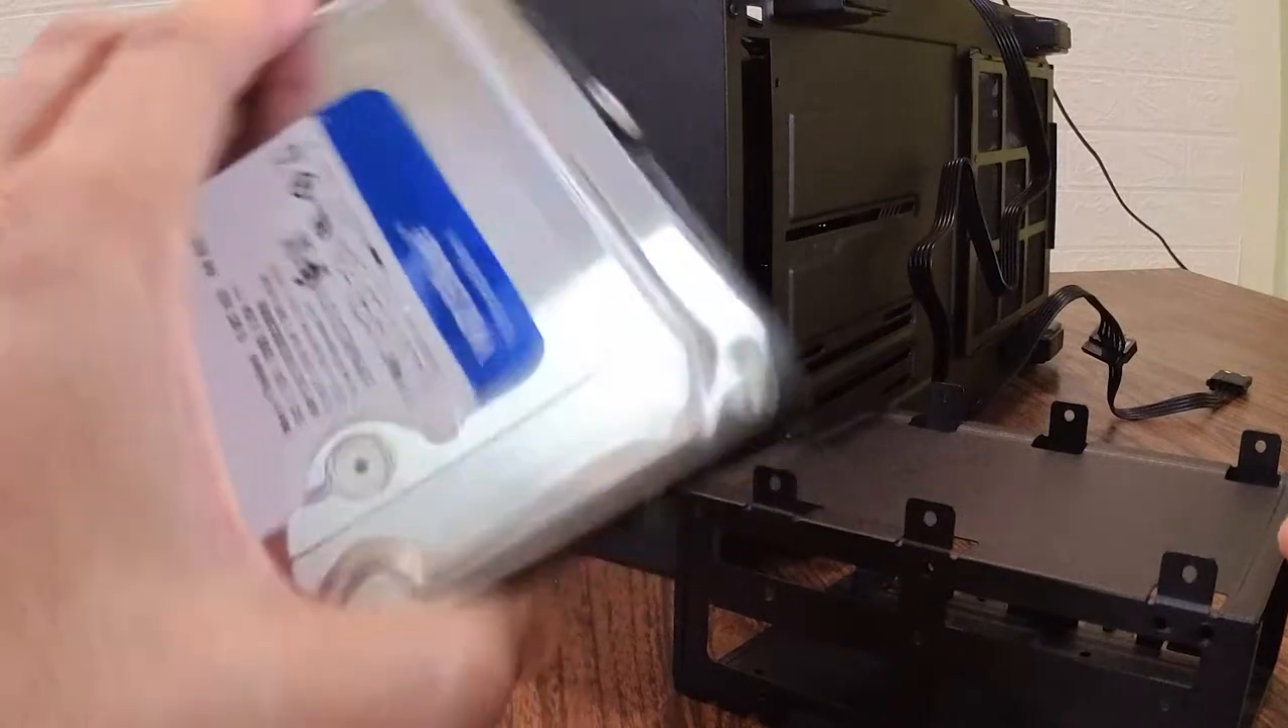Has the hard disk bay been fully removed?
Yes.